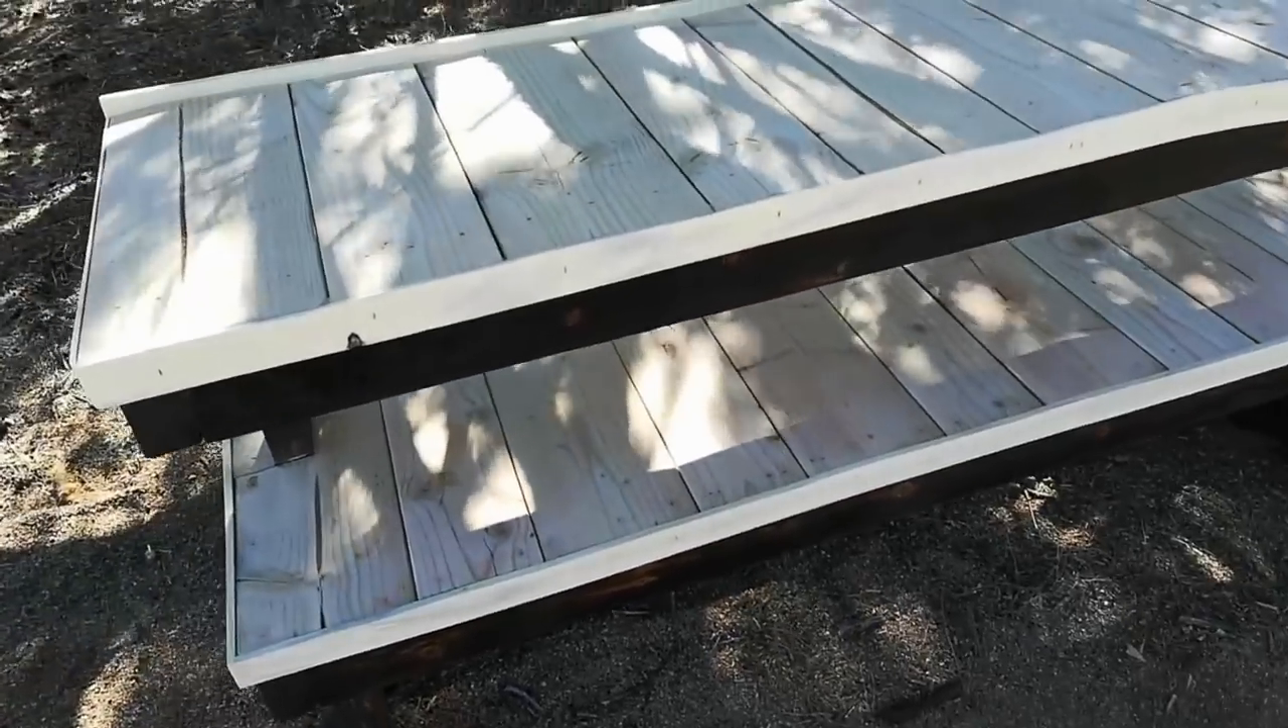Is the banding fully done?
Yes.